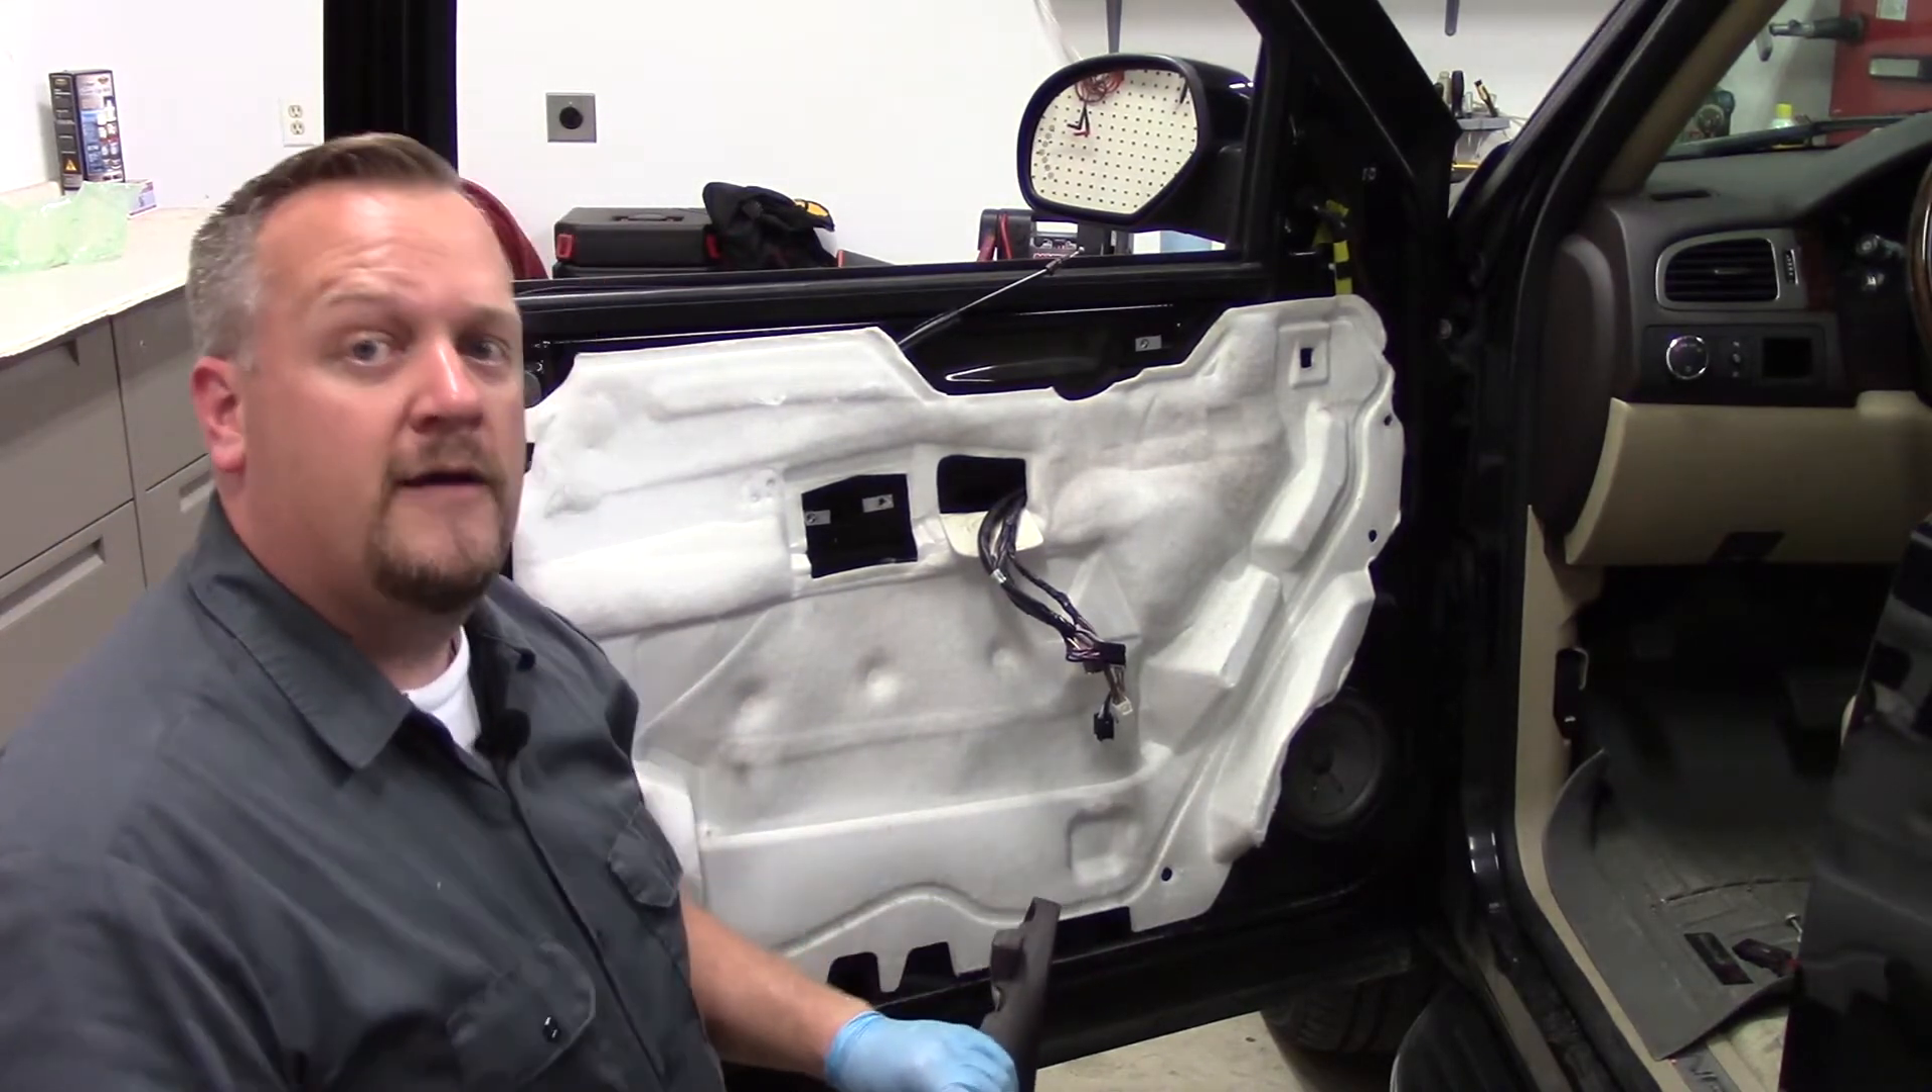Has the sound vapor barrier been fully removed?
No.